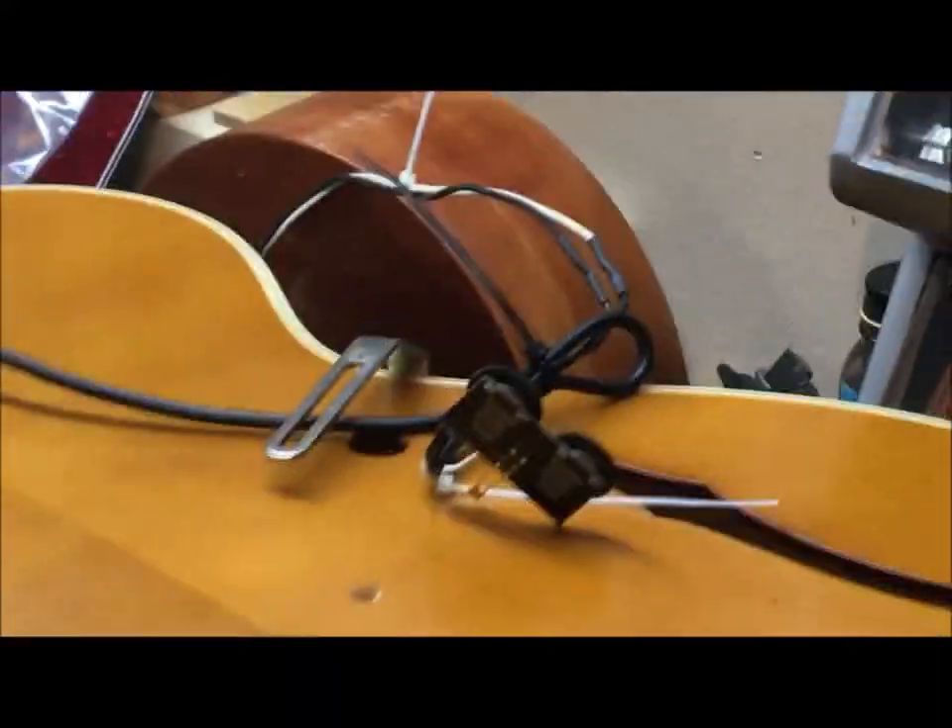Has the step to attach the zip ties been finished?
Yes.